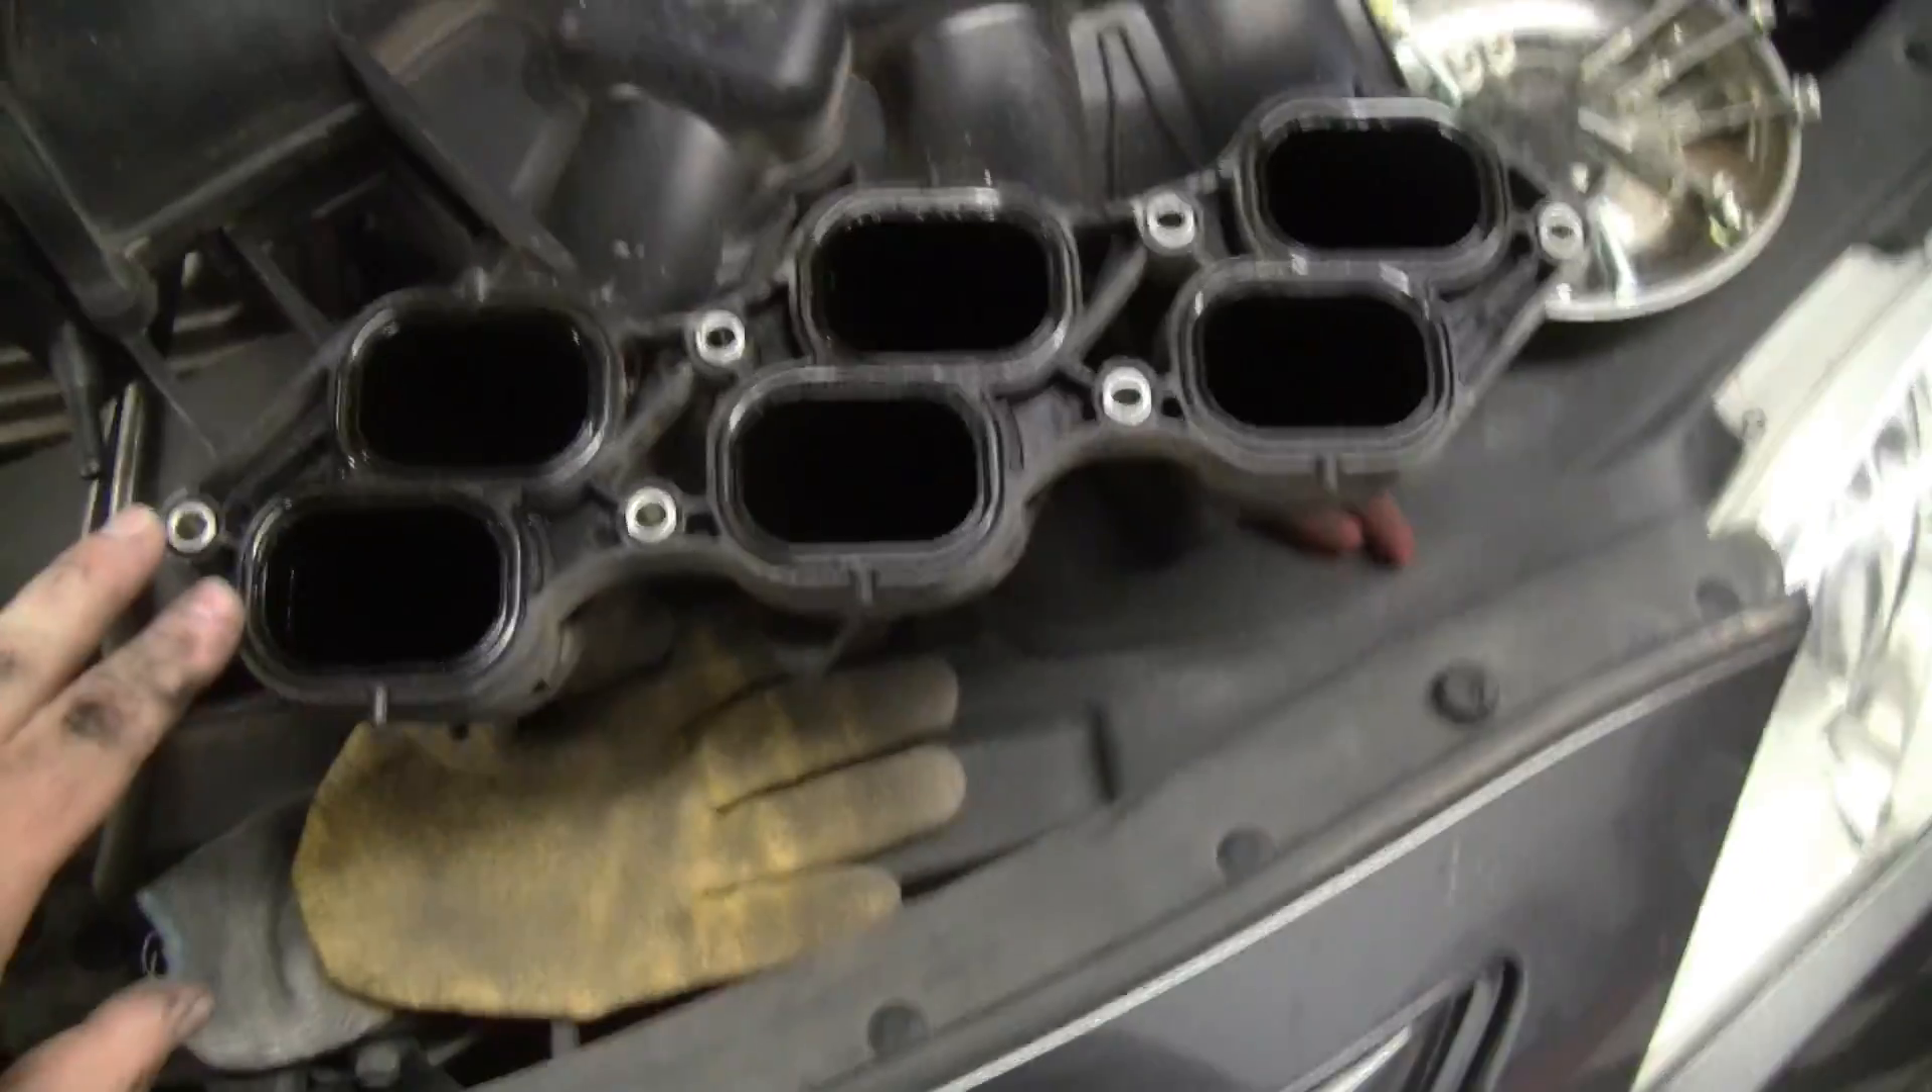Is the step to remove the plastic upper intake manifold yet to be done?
No.